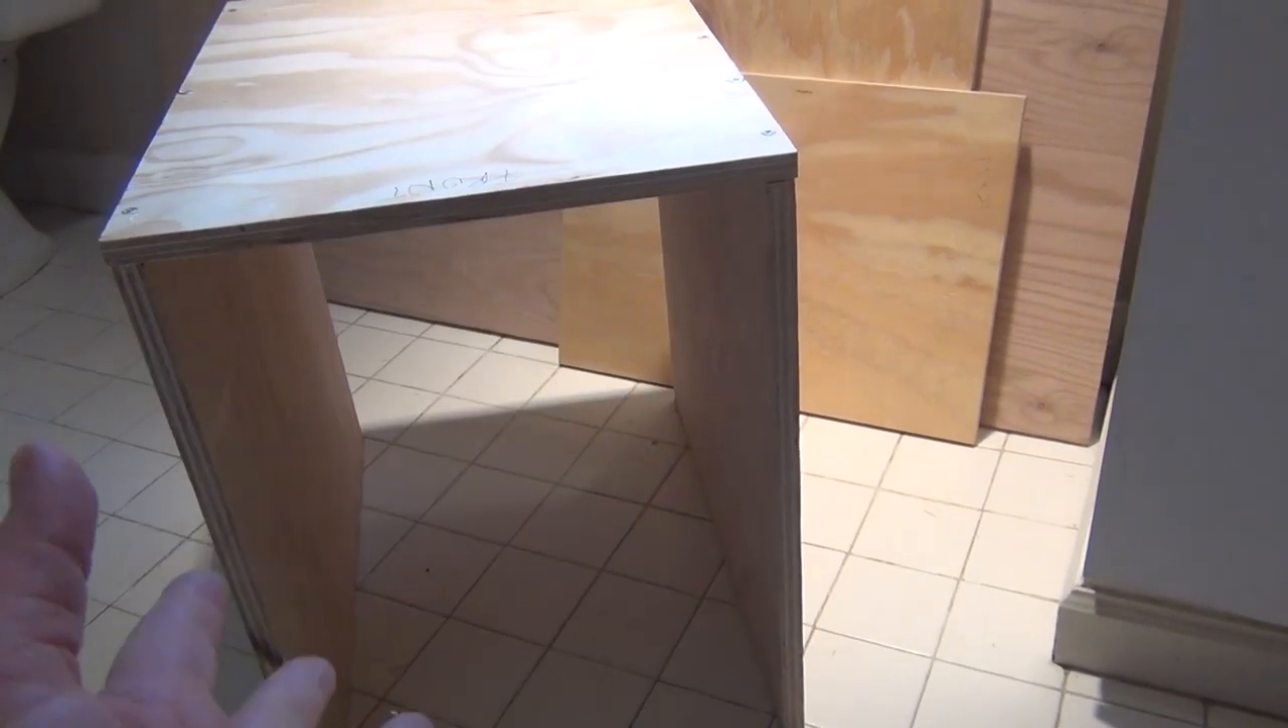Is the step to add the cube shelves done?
No.